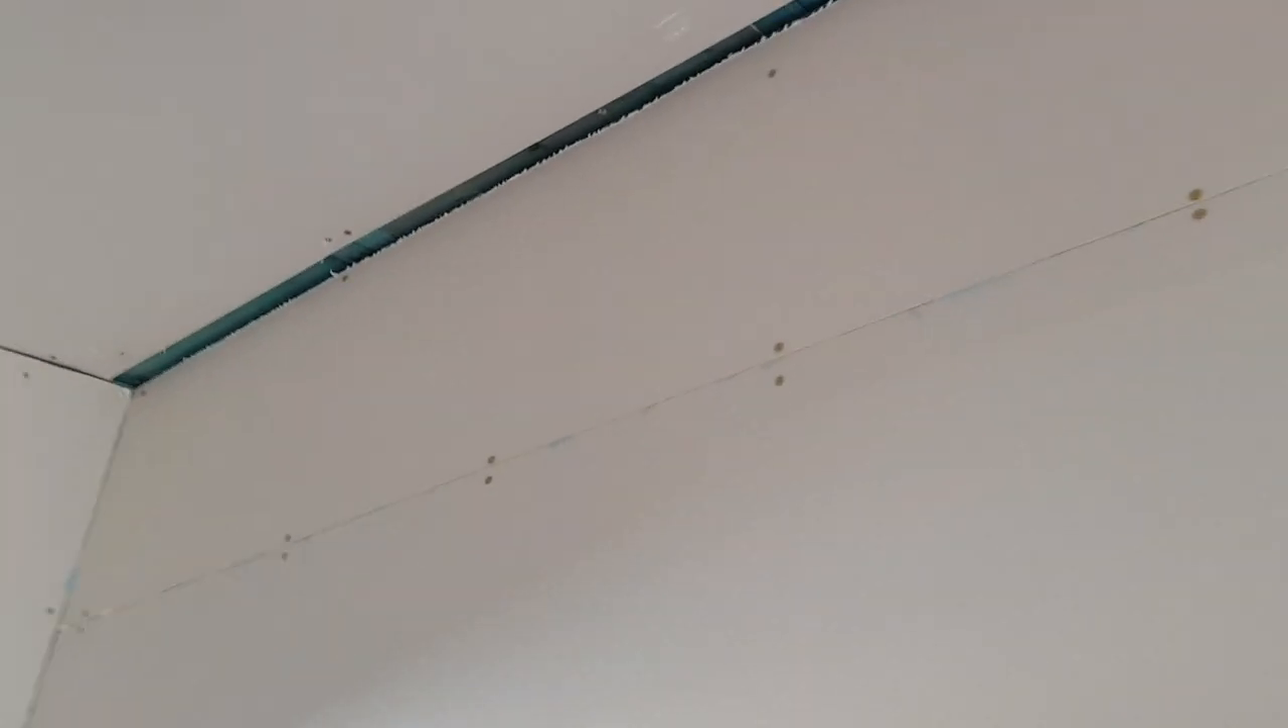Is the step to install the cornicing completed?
No.